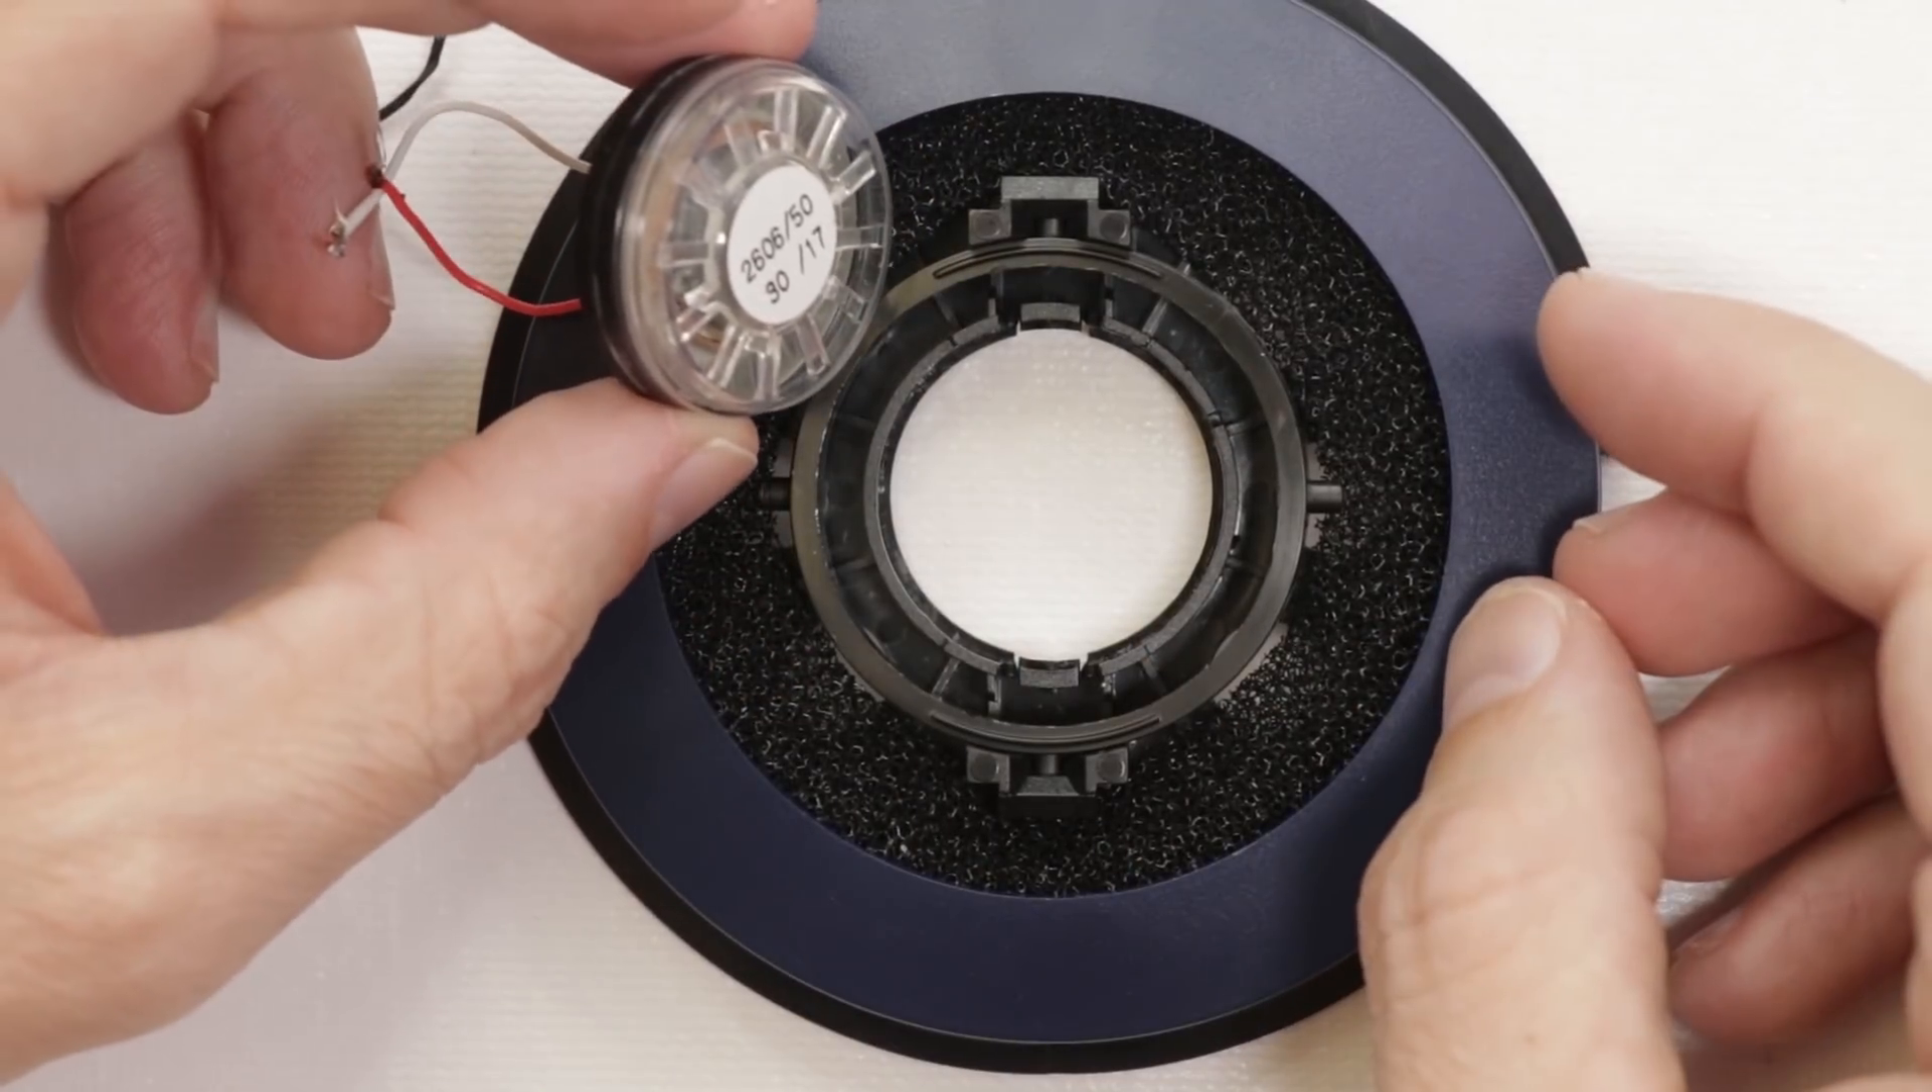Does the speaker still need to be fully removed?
No.